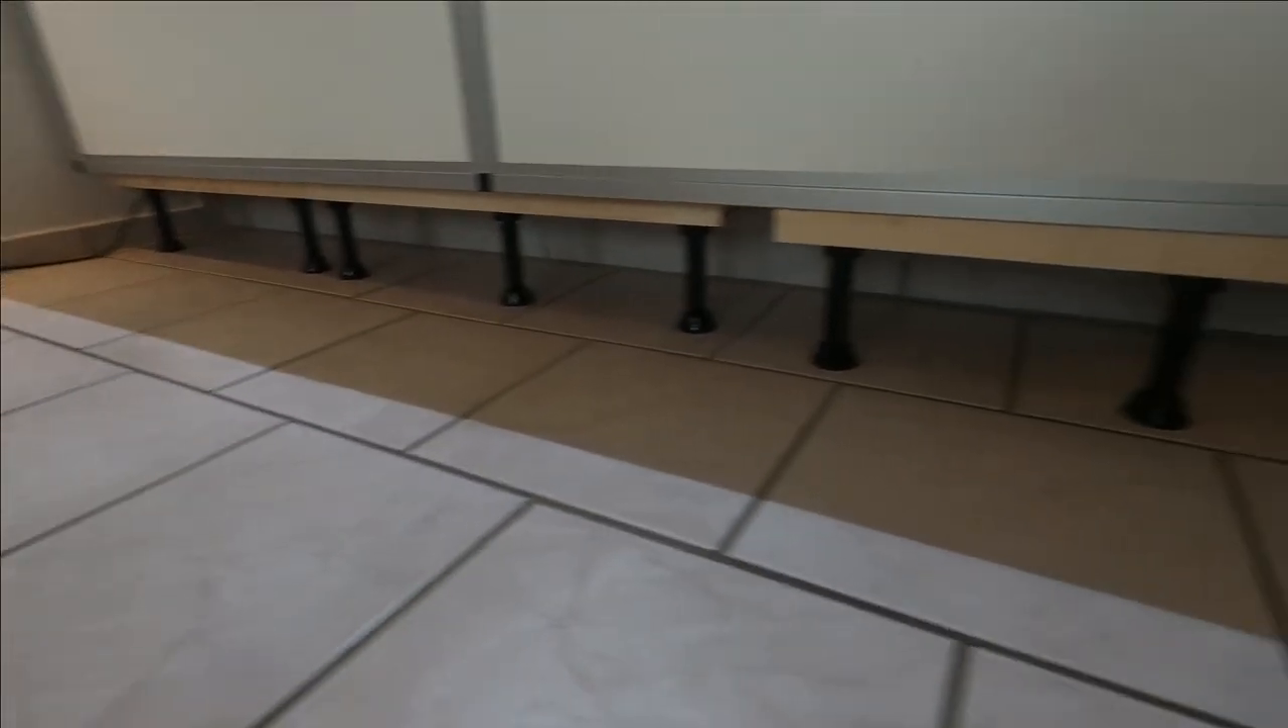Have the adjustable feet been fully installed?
Yes.